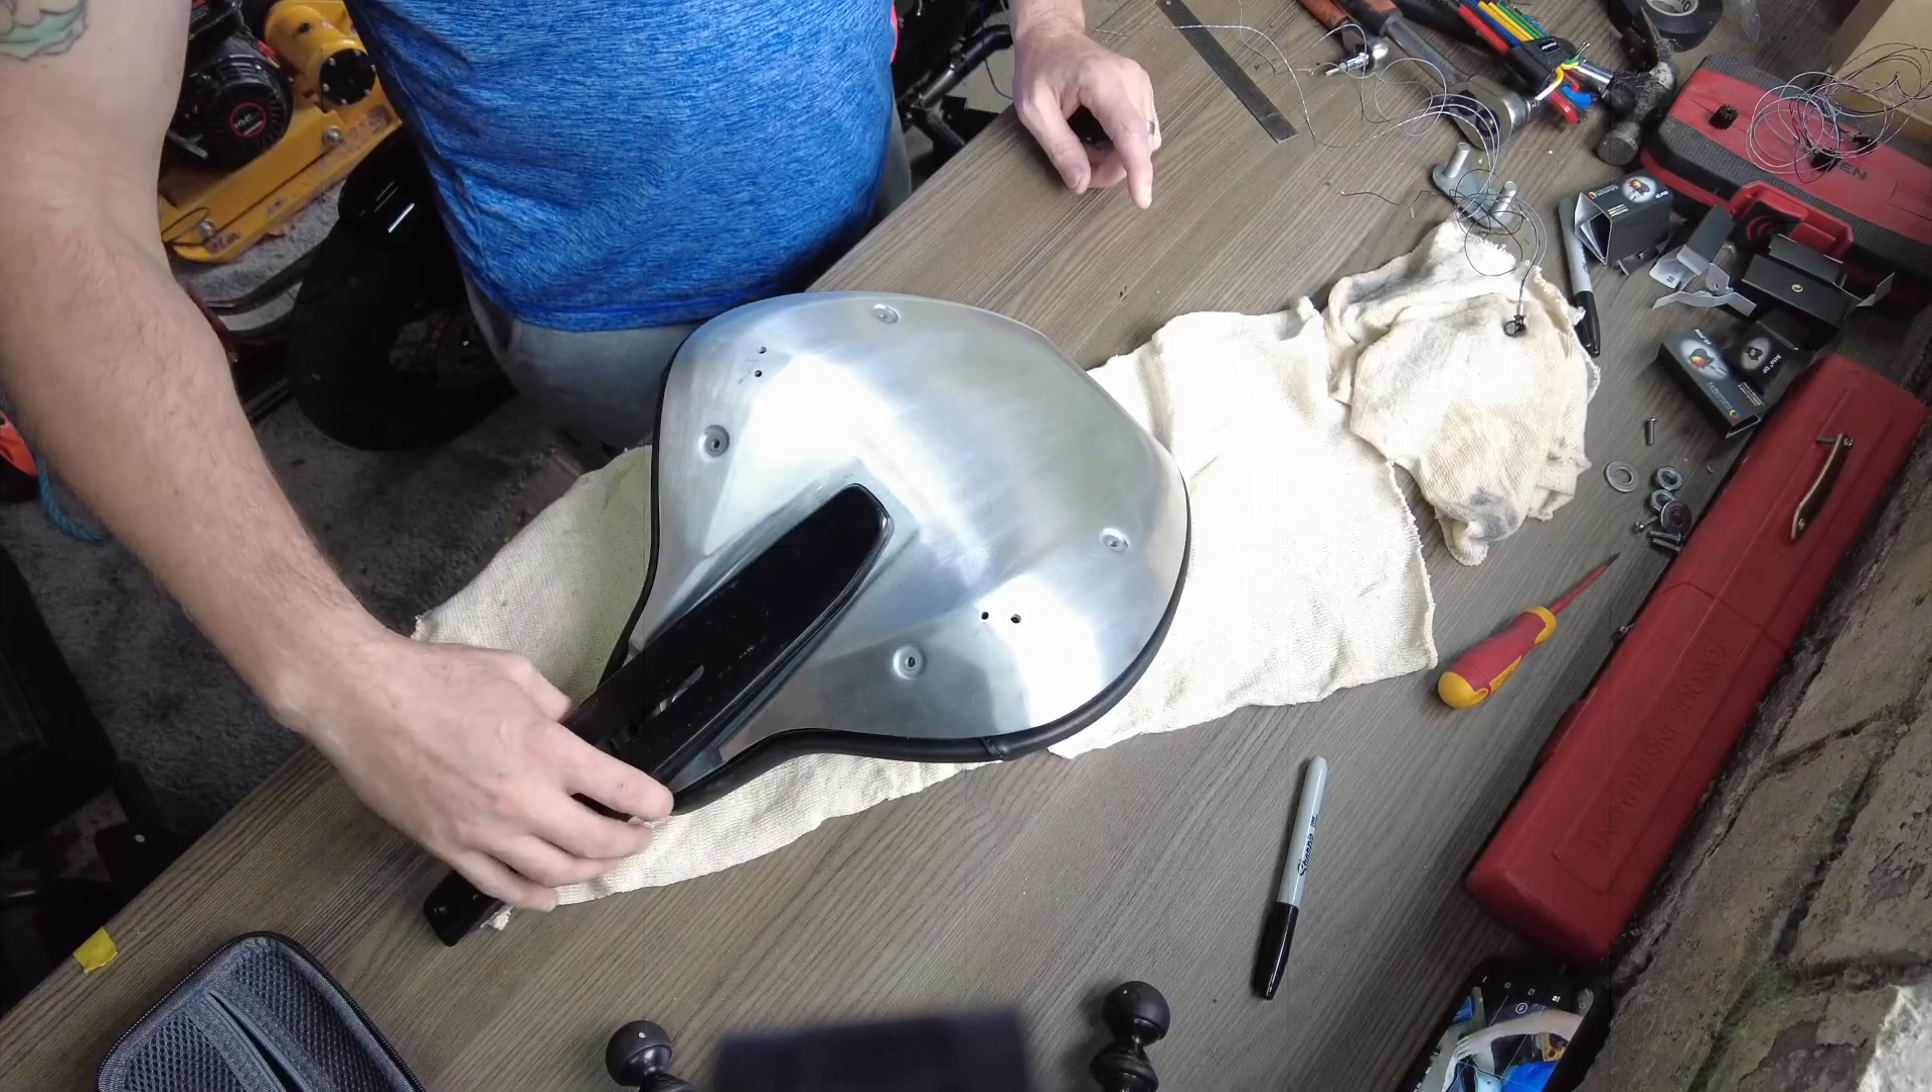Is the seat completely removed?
Yes.